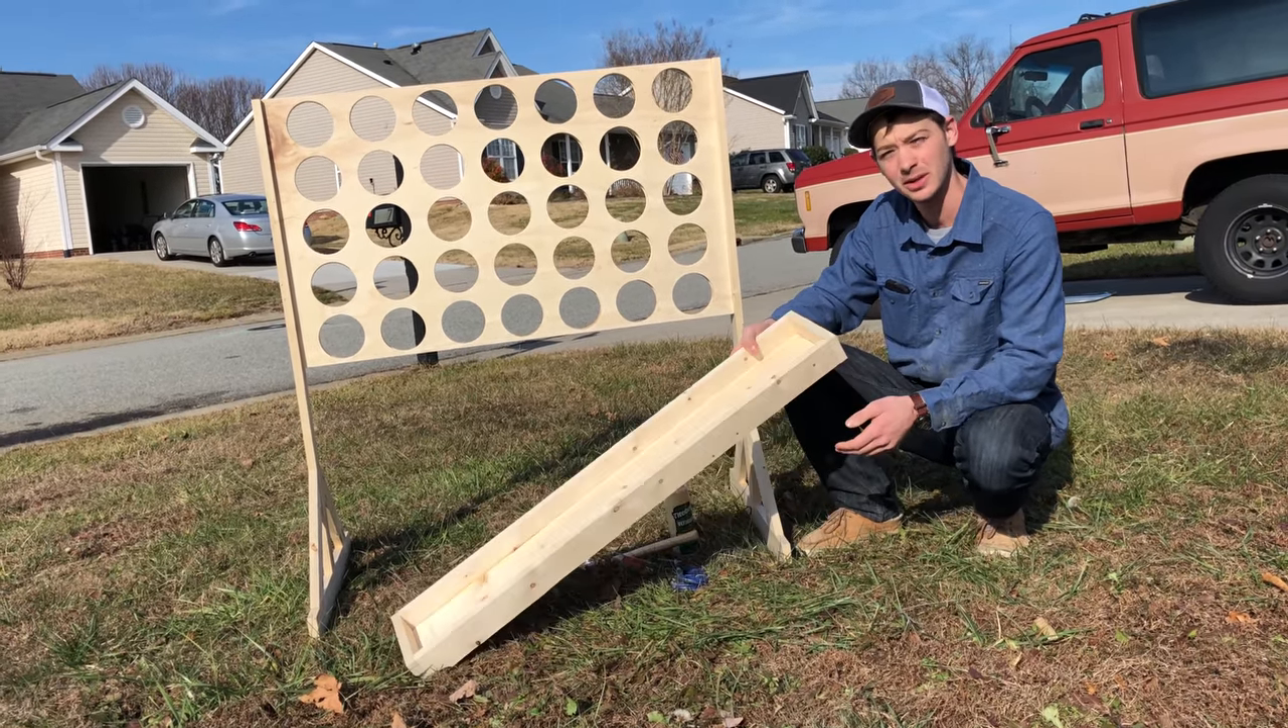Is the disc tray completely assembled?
Yes.